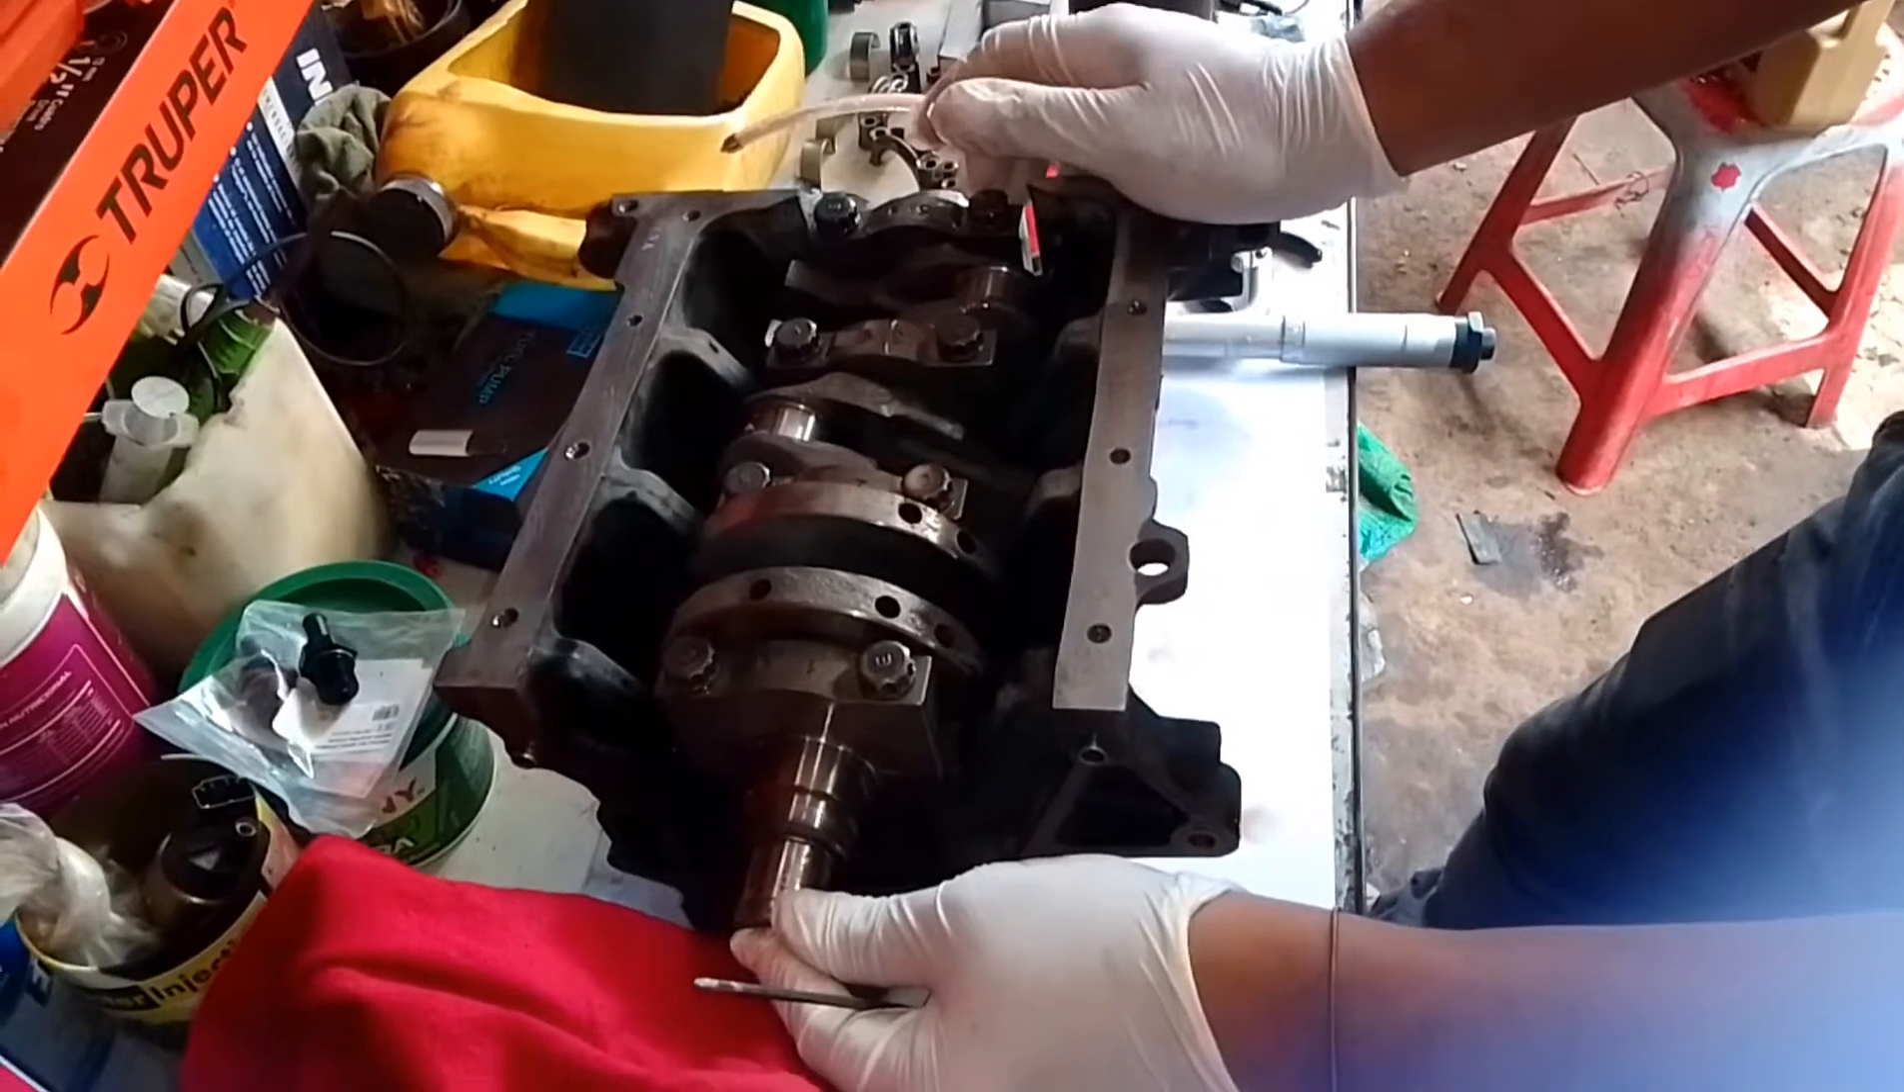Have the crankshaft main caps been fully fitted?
Yes.